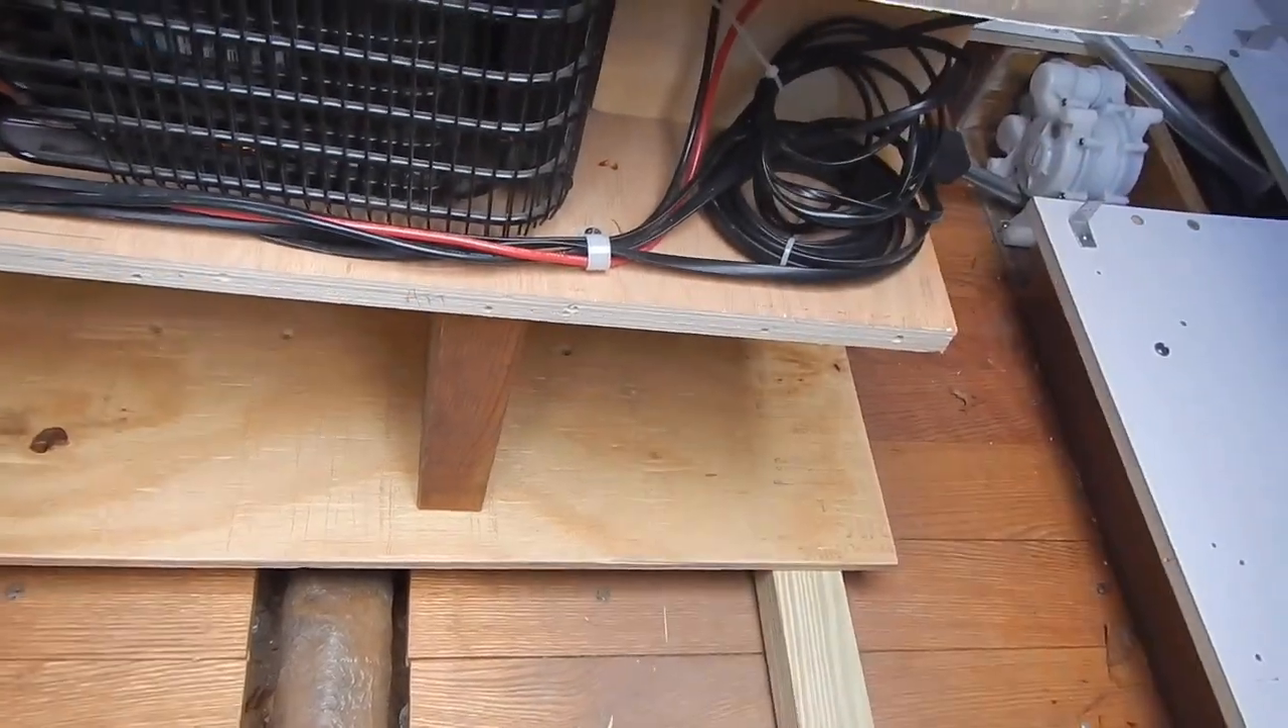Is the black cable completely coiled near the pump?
Yes.